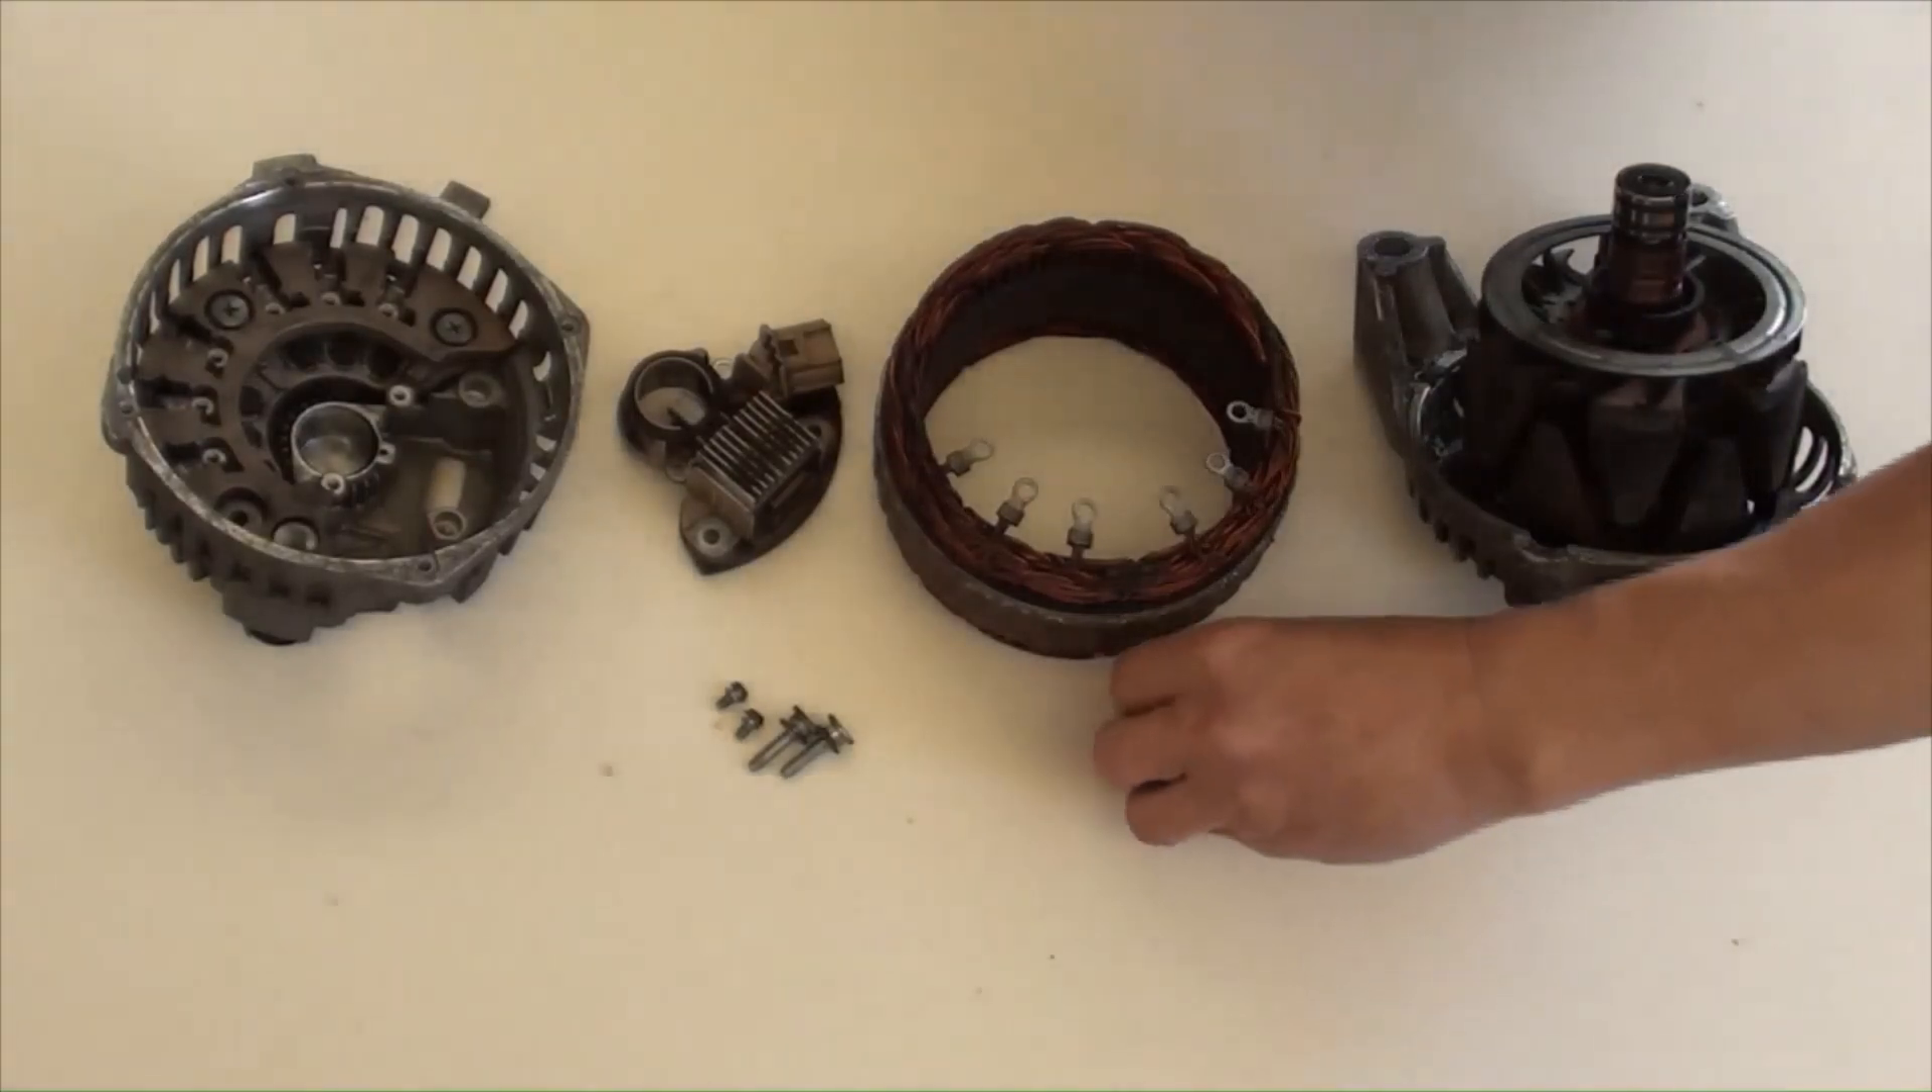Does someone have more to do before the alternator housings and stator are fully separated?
No.